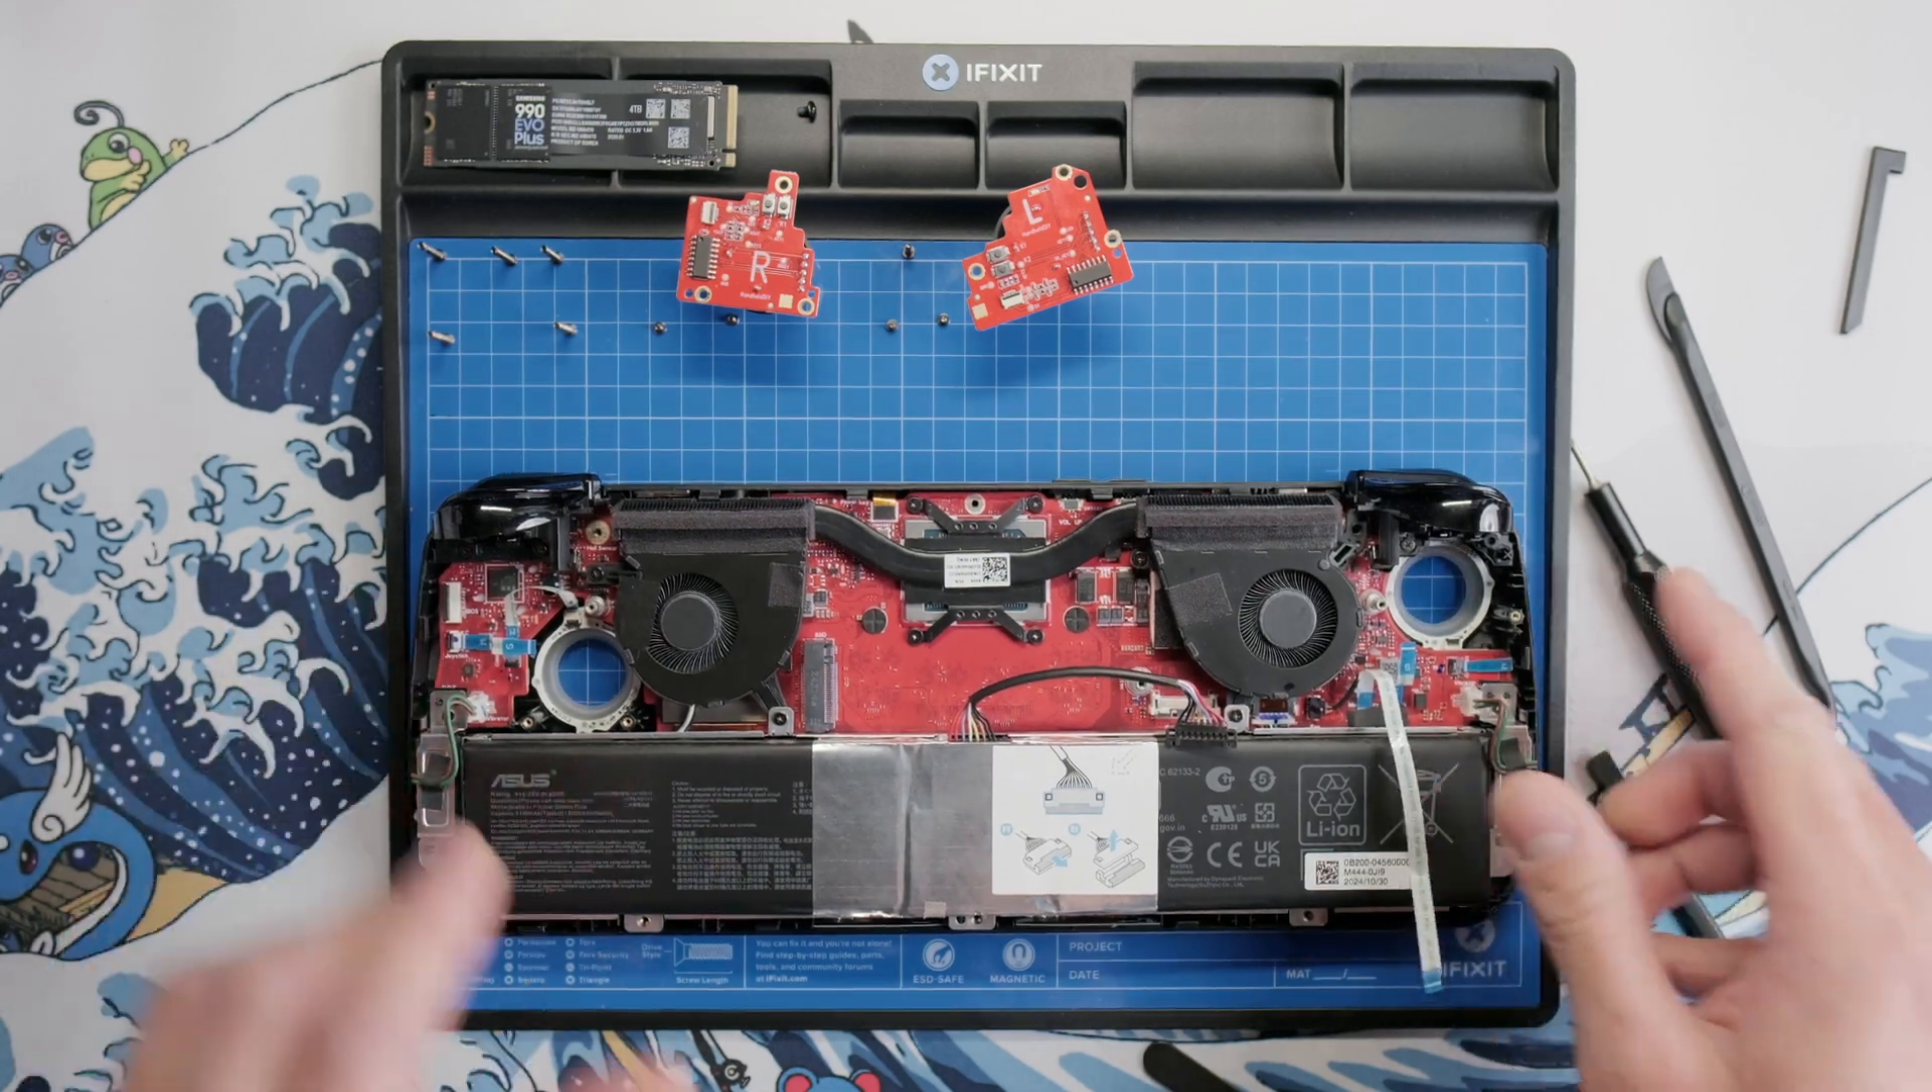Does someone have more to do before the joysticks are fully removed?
No.